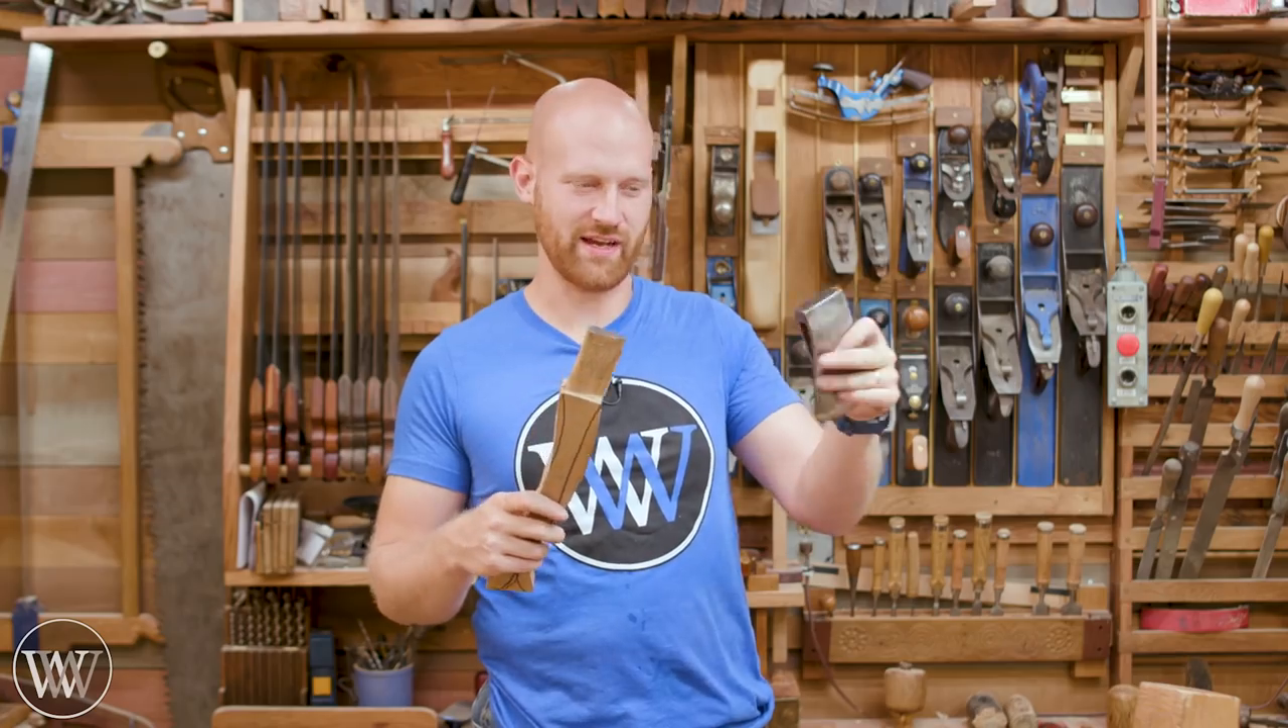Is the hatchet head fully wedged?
No.